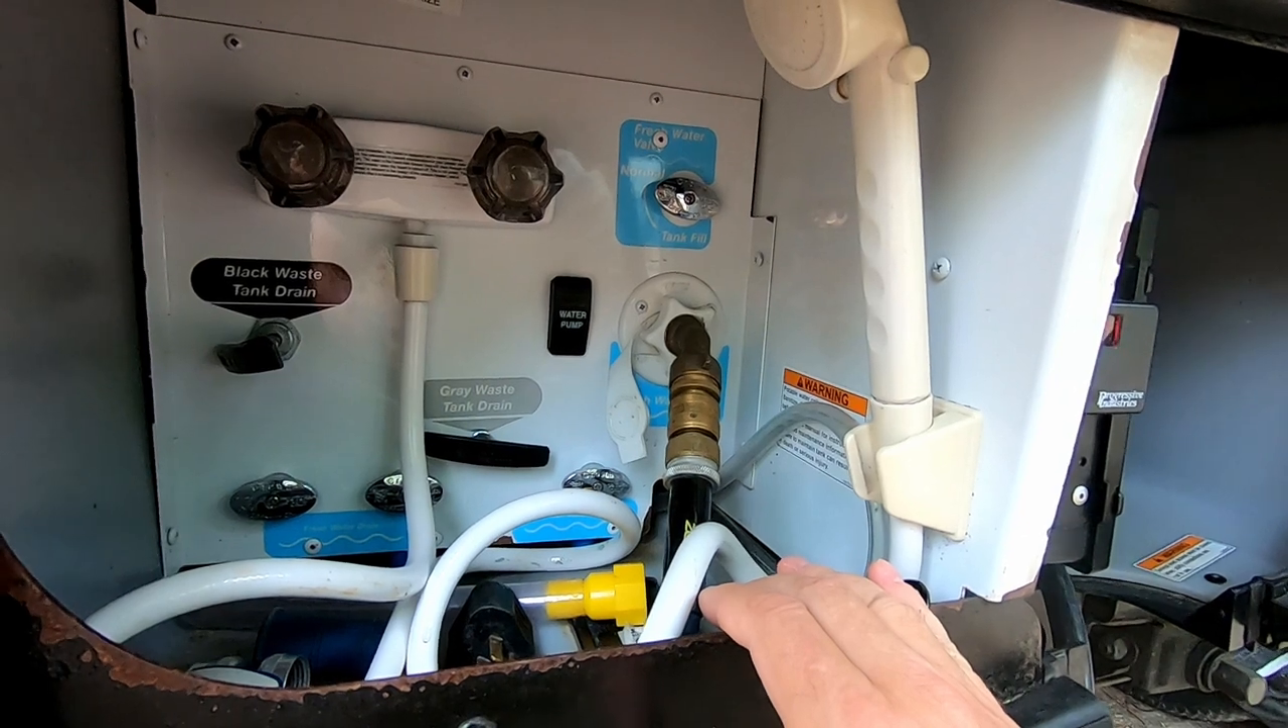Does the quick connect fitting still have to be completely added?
No.